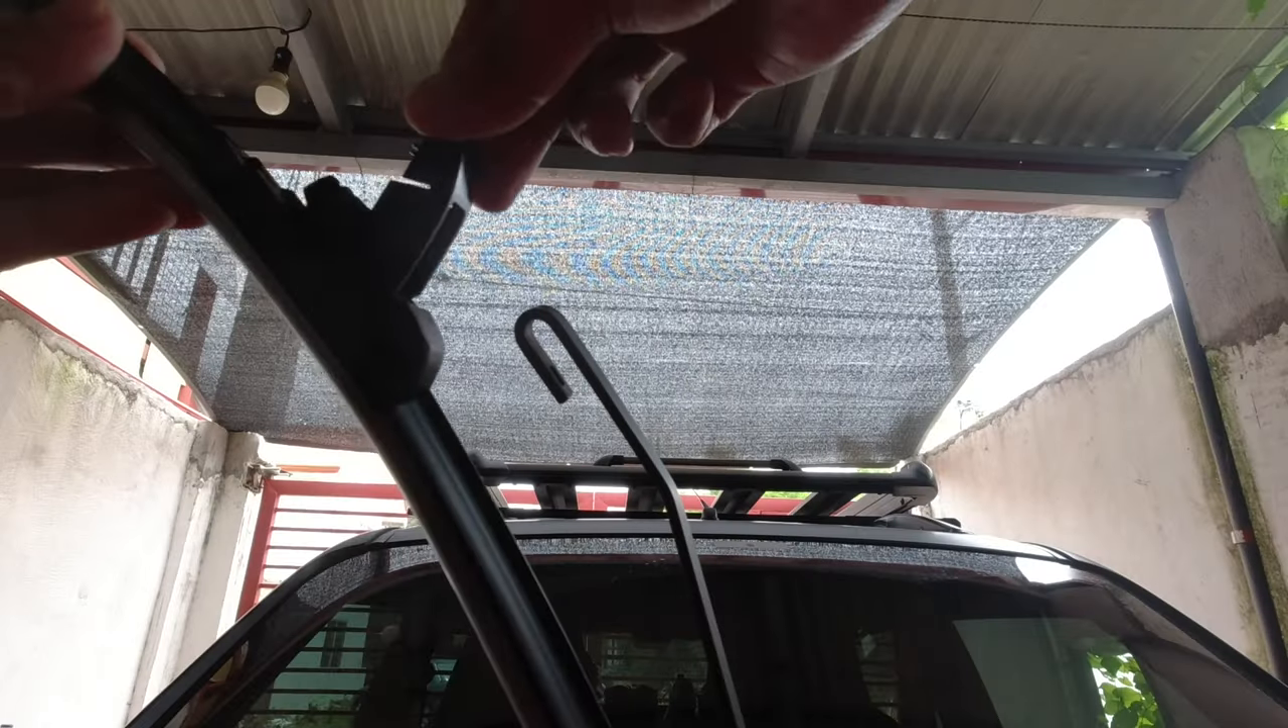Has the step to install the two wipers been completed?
No.